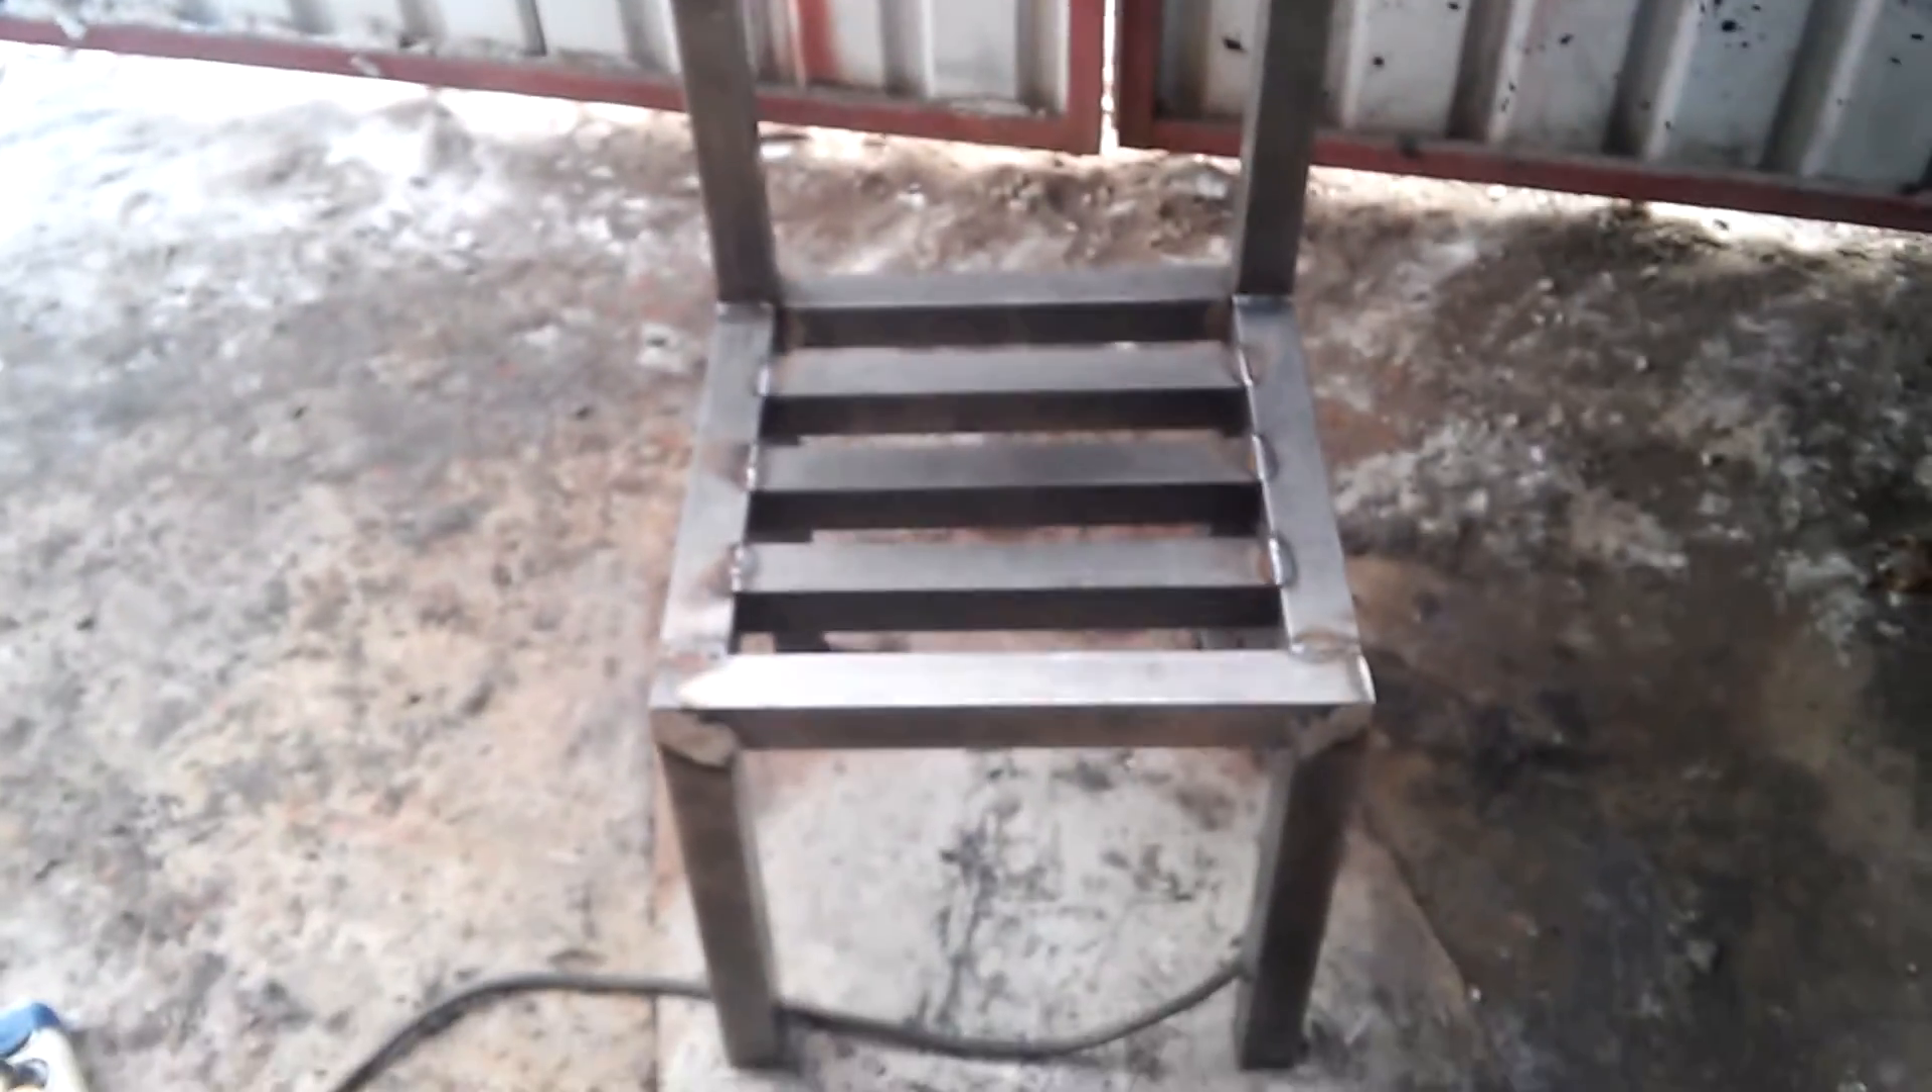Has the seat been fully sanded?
No.